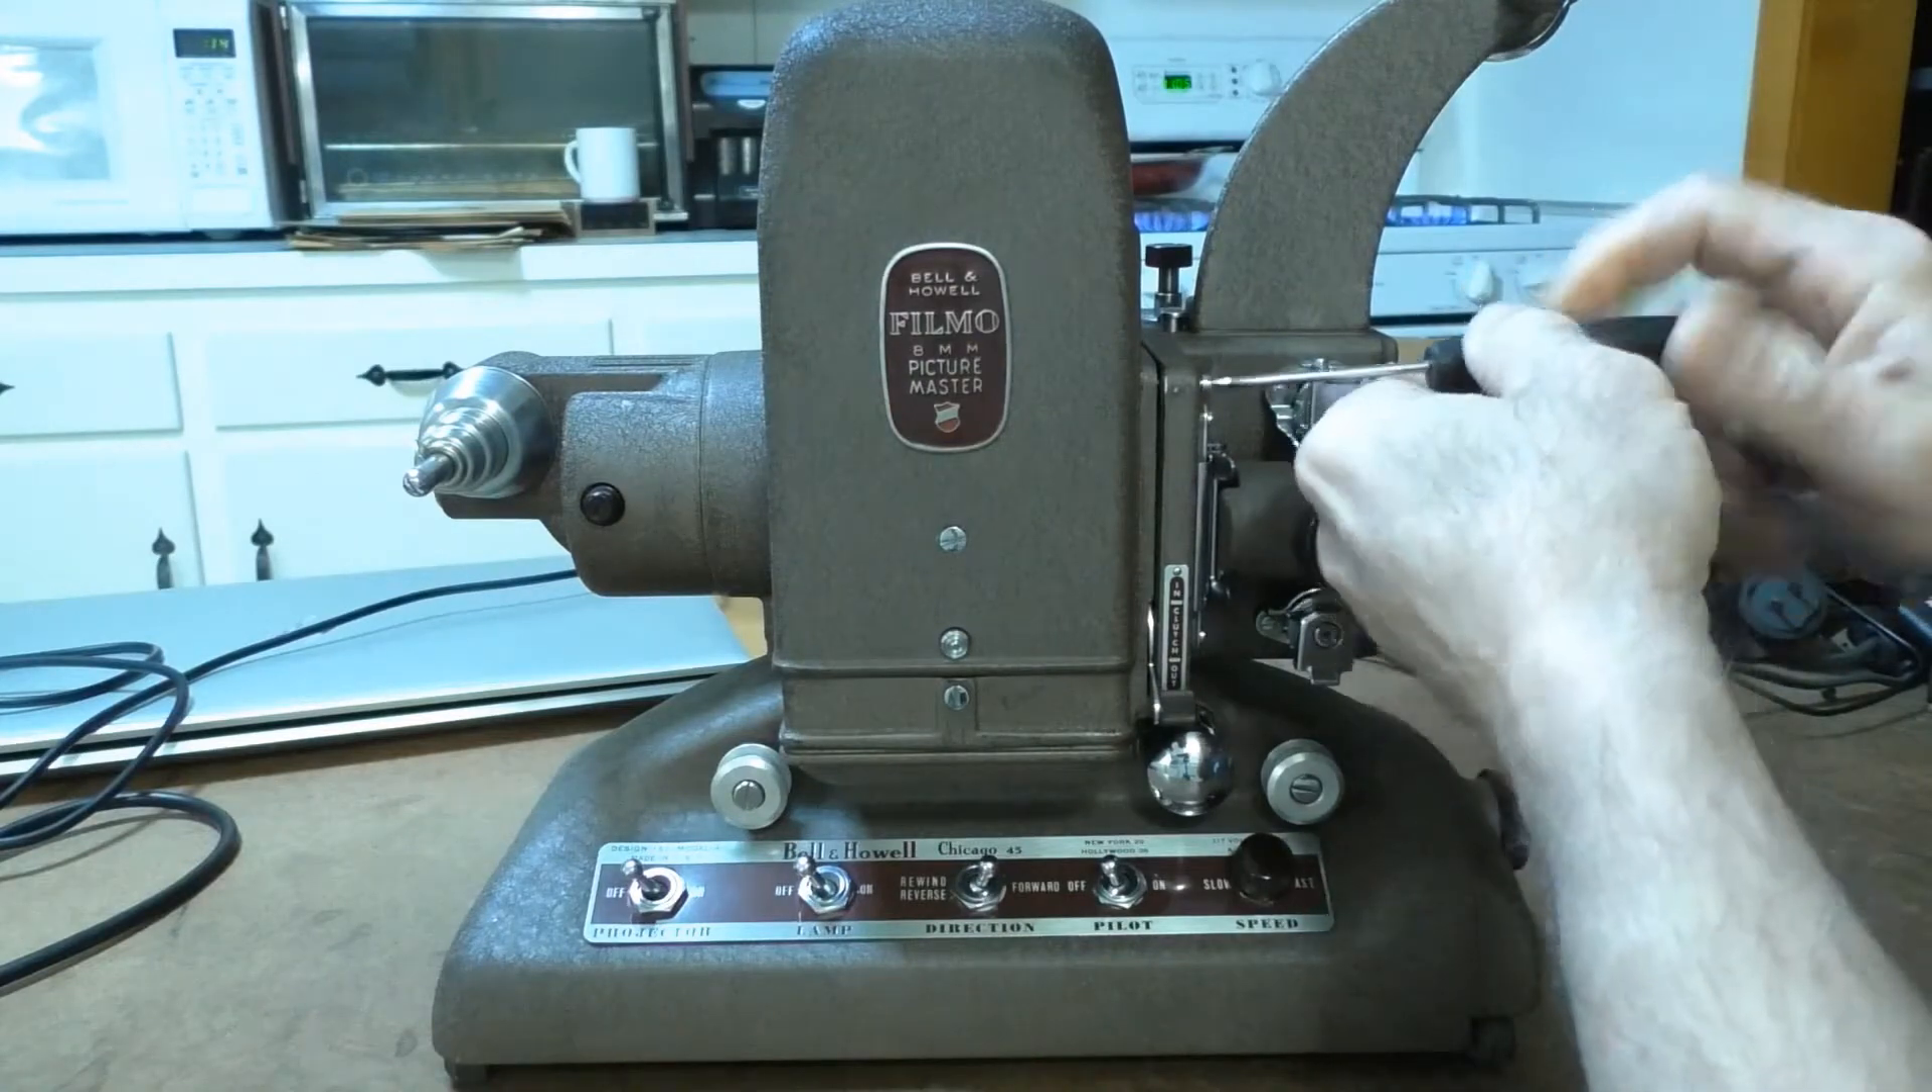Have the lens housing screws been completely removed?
No.